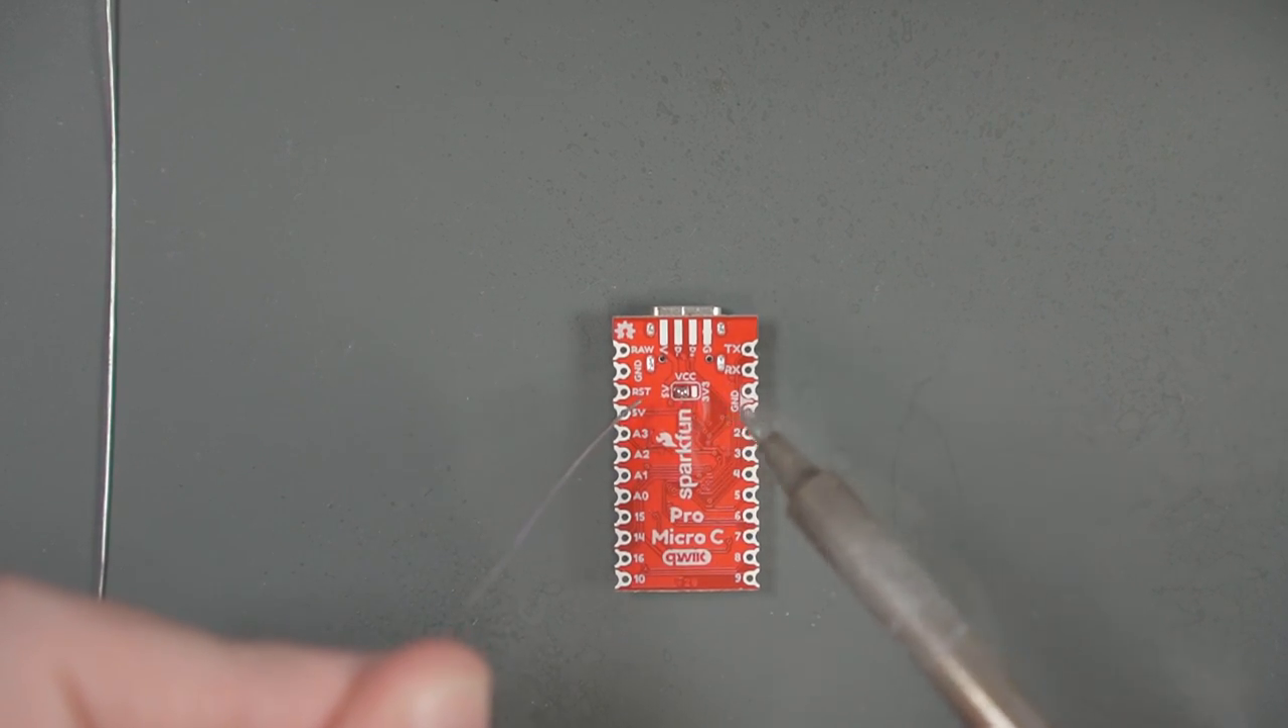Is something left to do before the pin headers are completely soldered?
Yes.